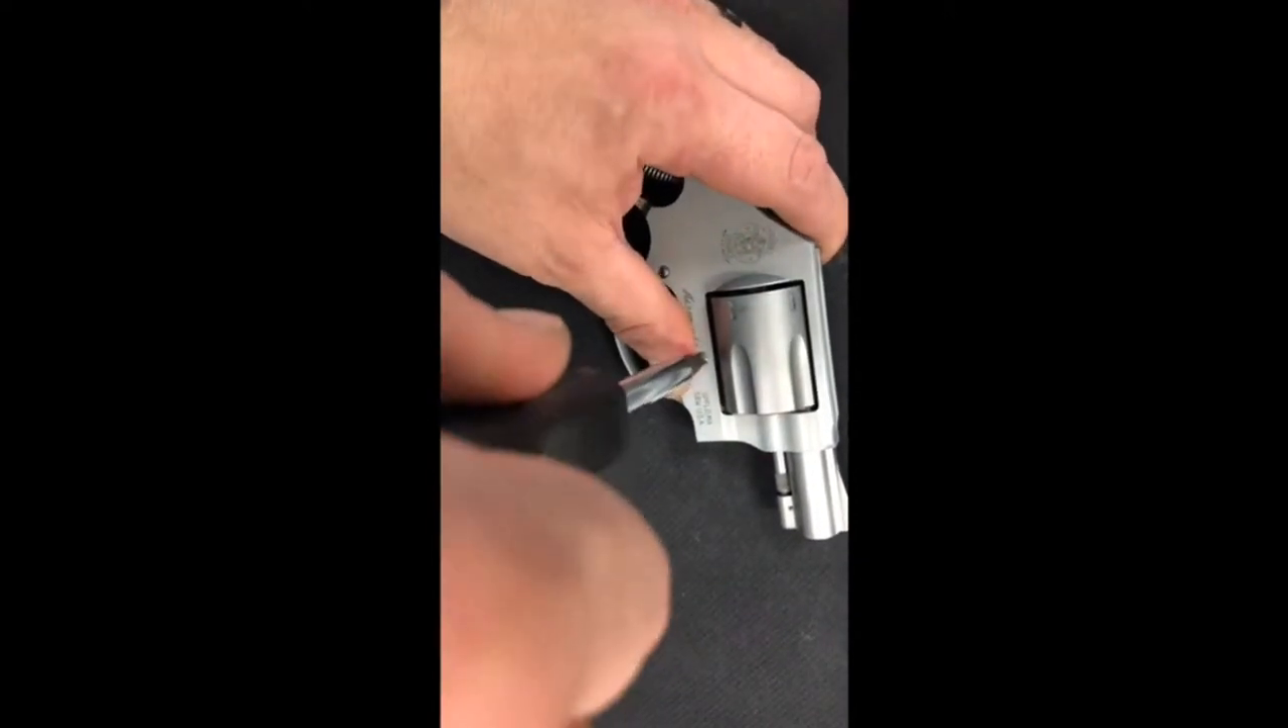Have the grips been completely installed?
No.